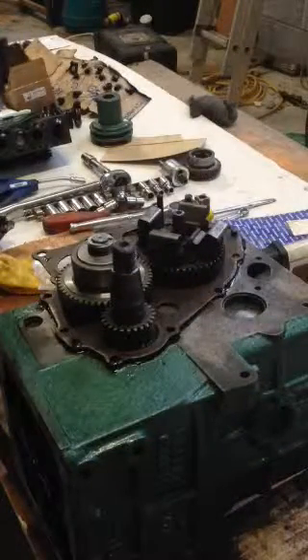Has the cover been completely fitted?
No.